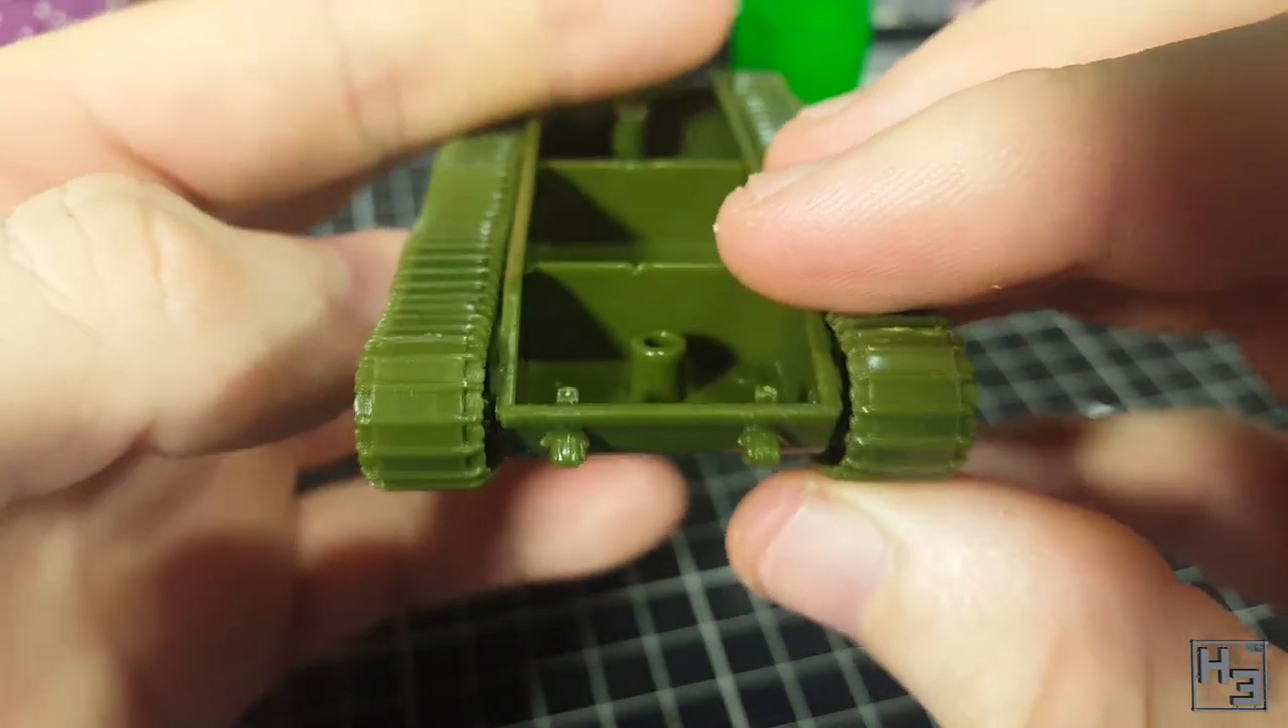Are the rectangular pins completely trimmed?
No.